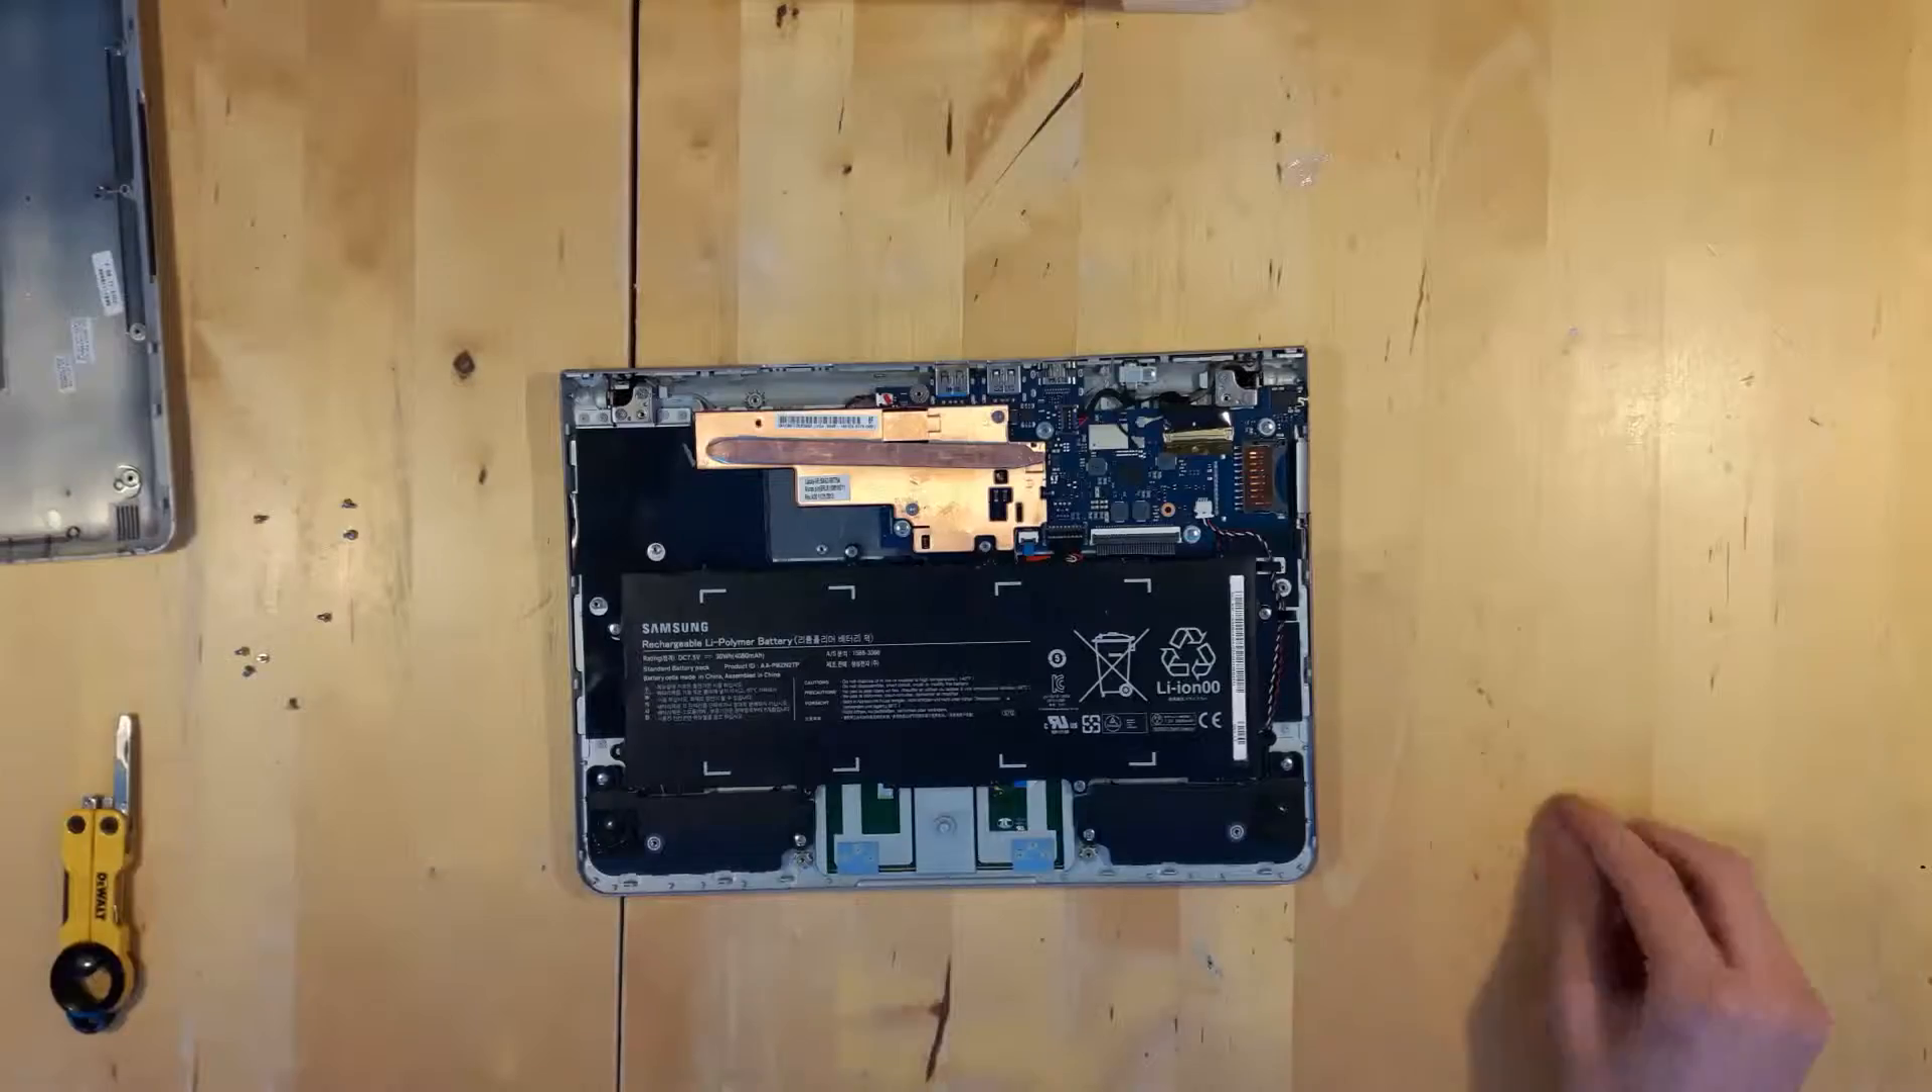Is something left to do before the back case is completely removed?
No.